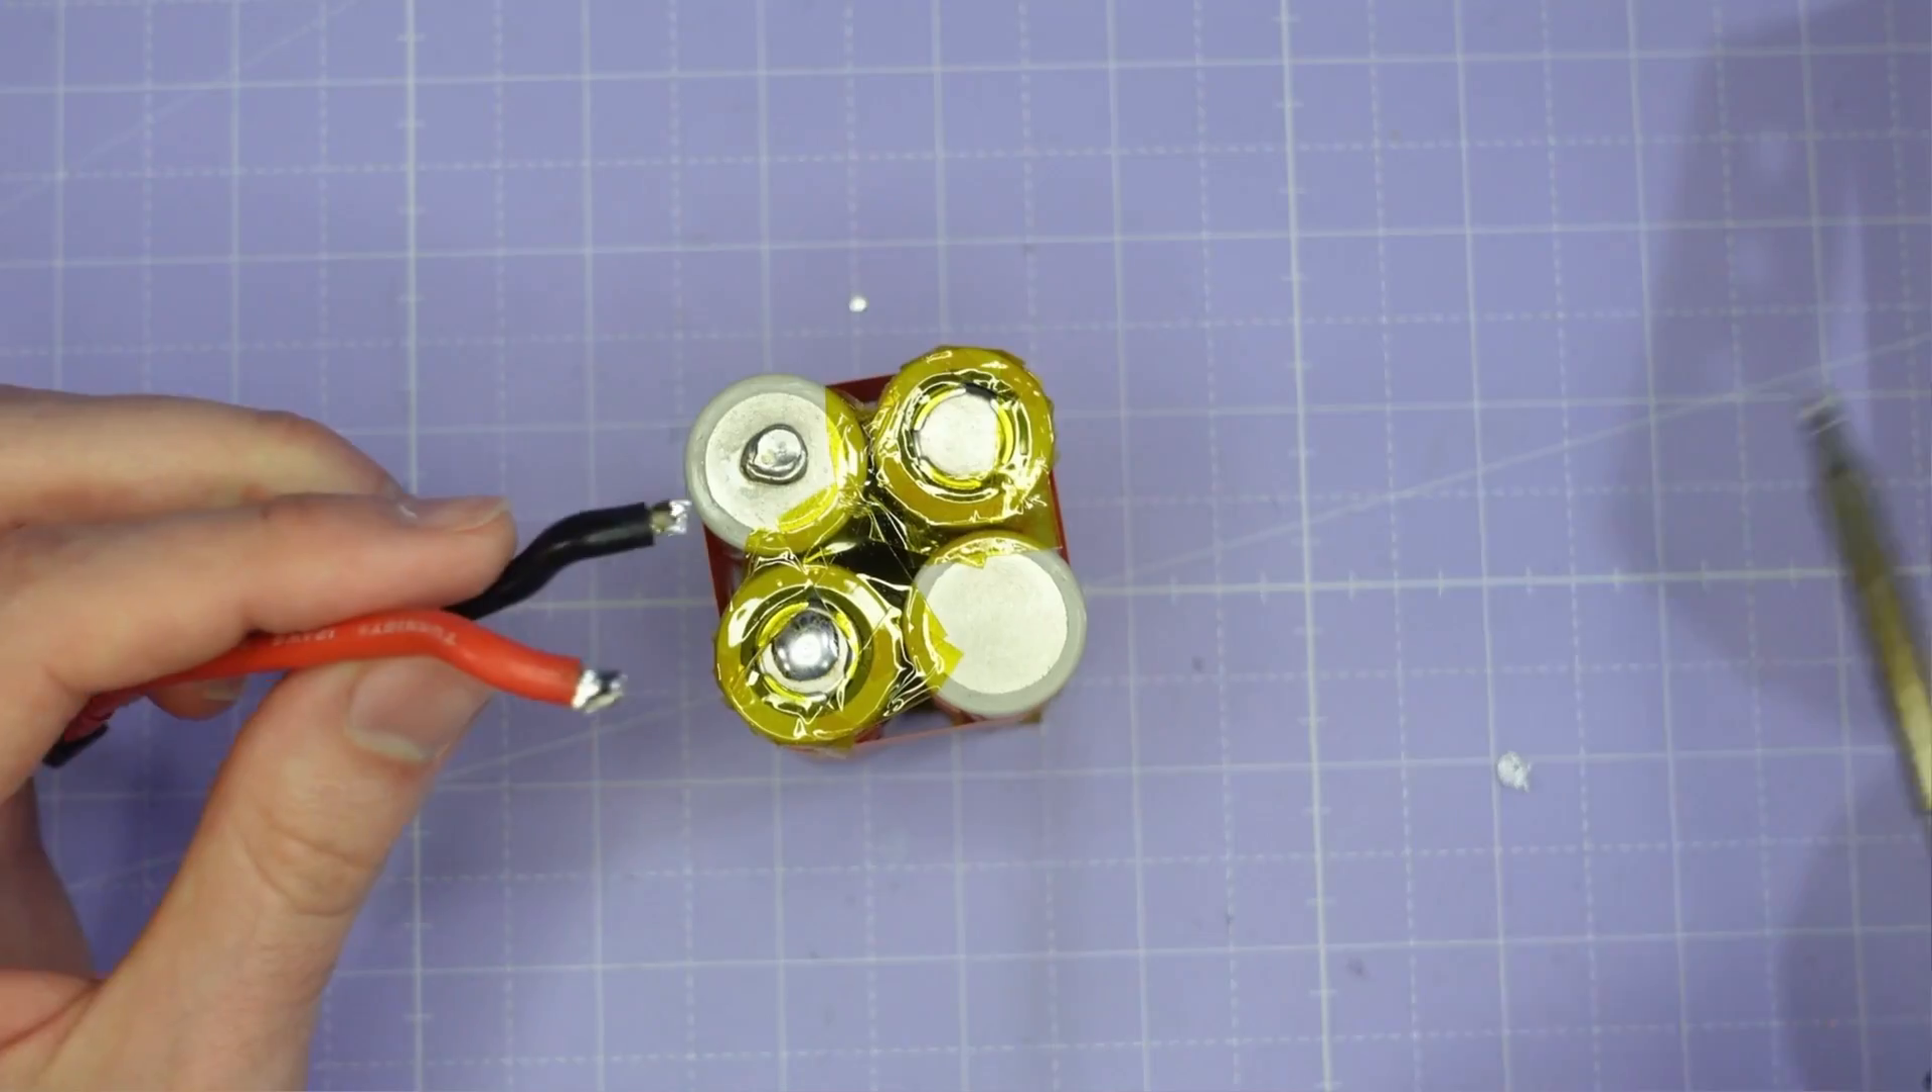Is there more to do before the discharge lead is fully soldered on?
Yes.